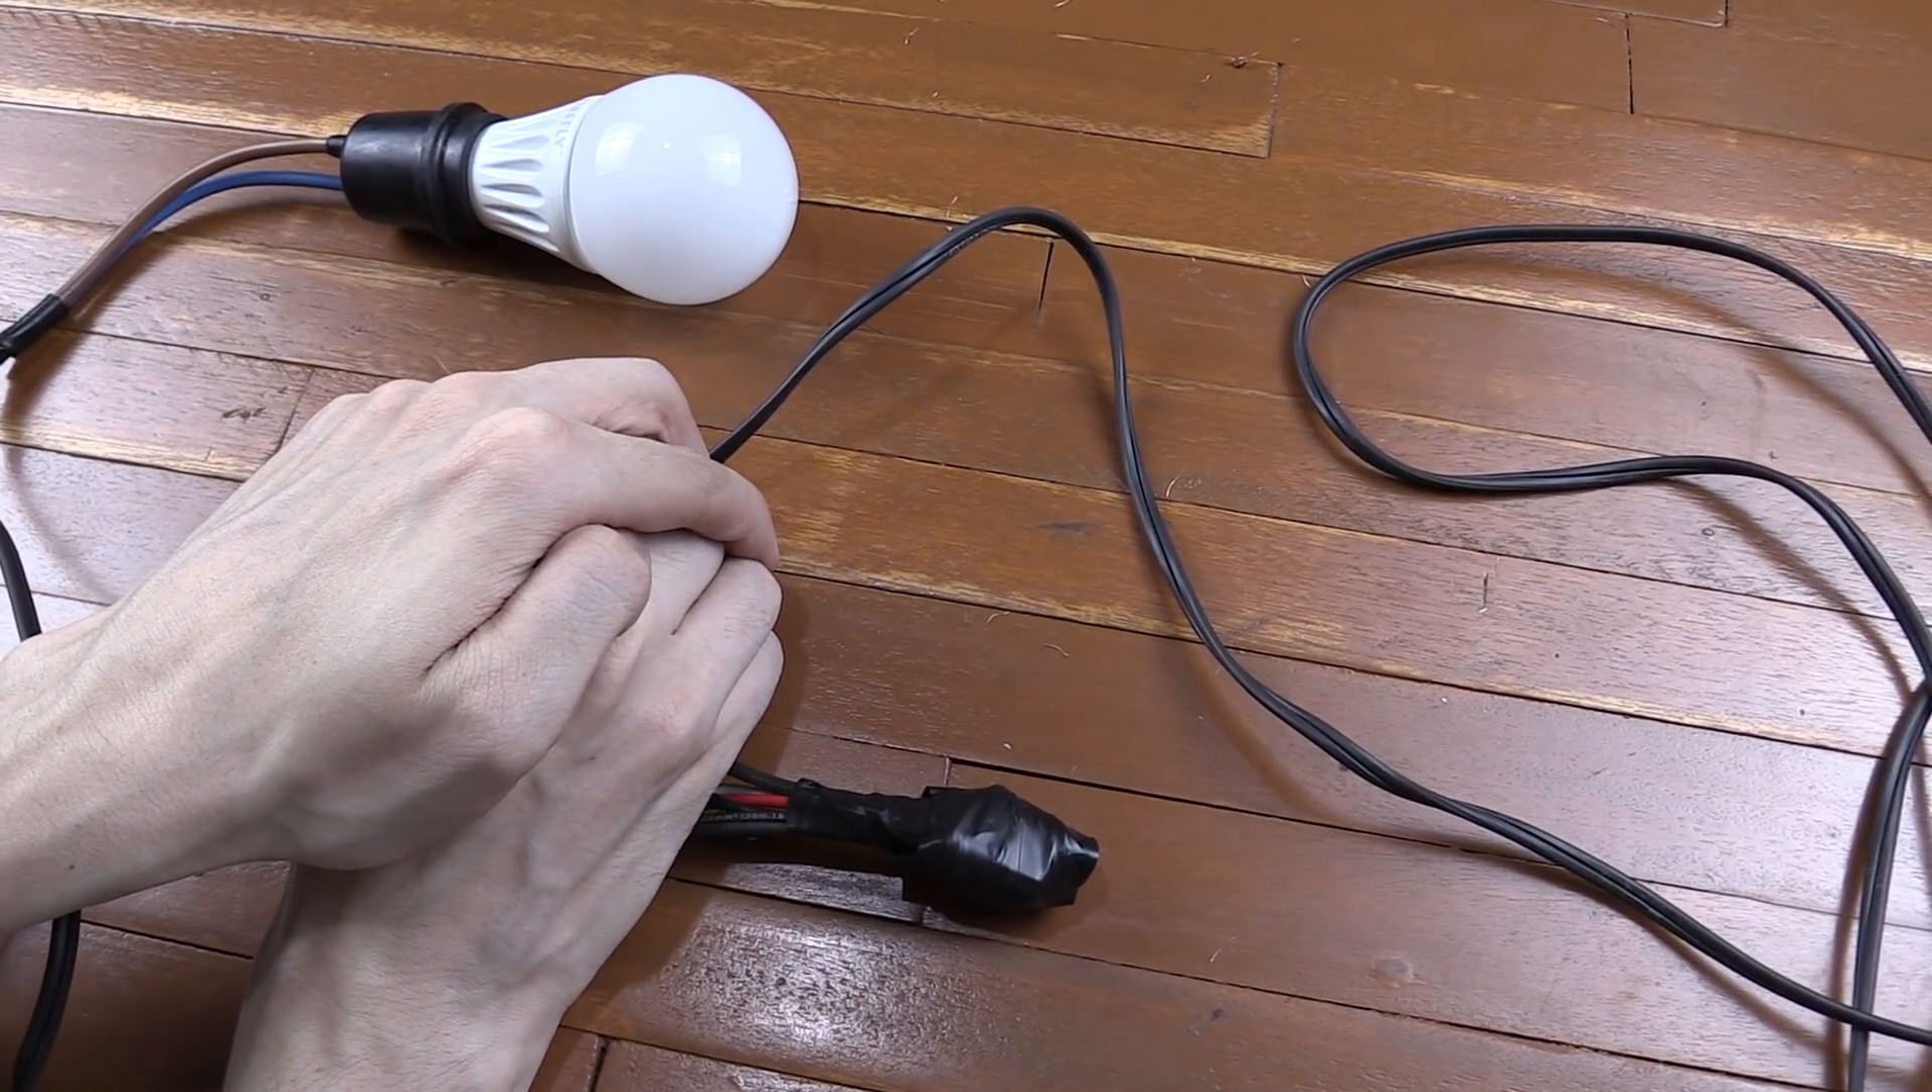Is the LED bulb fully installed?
Yes.